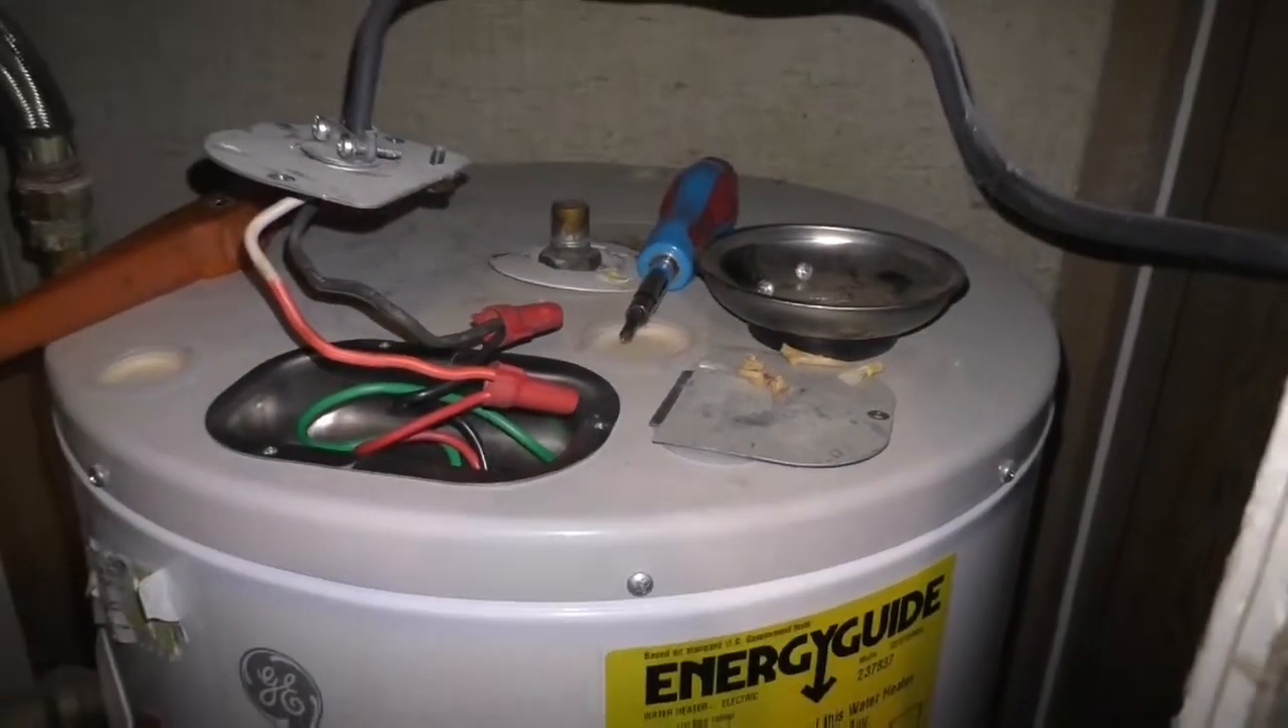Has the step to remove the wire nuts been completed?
No.